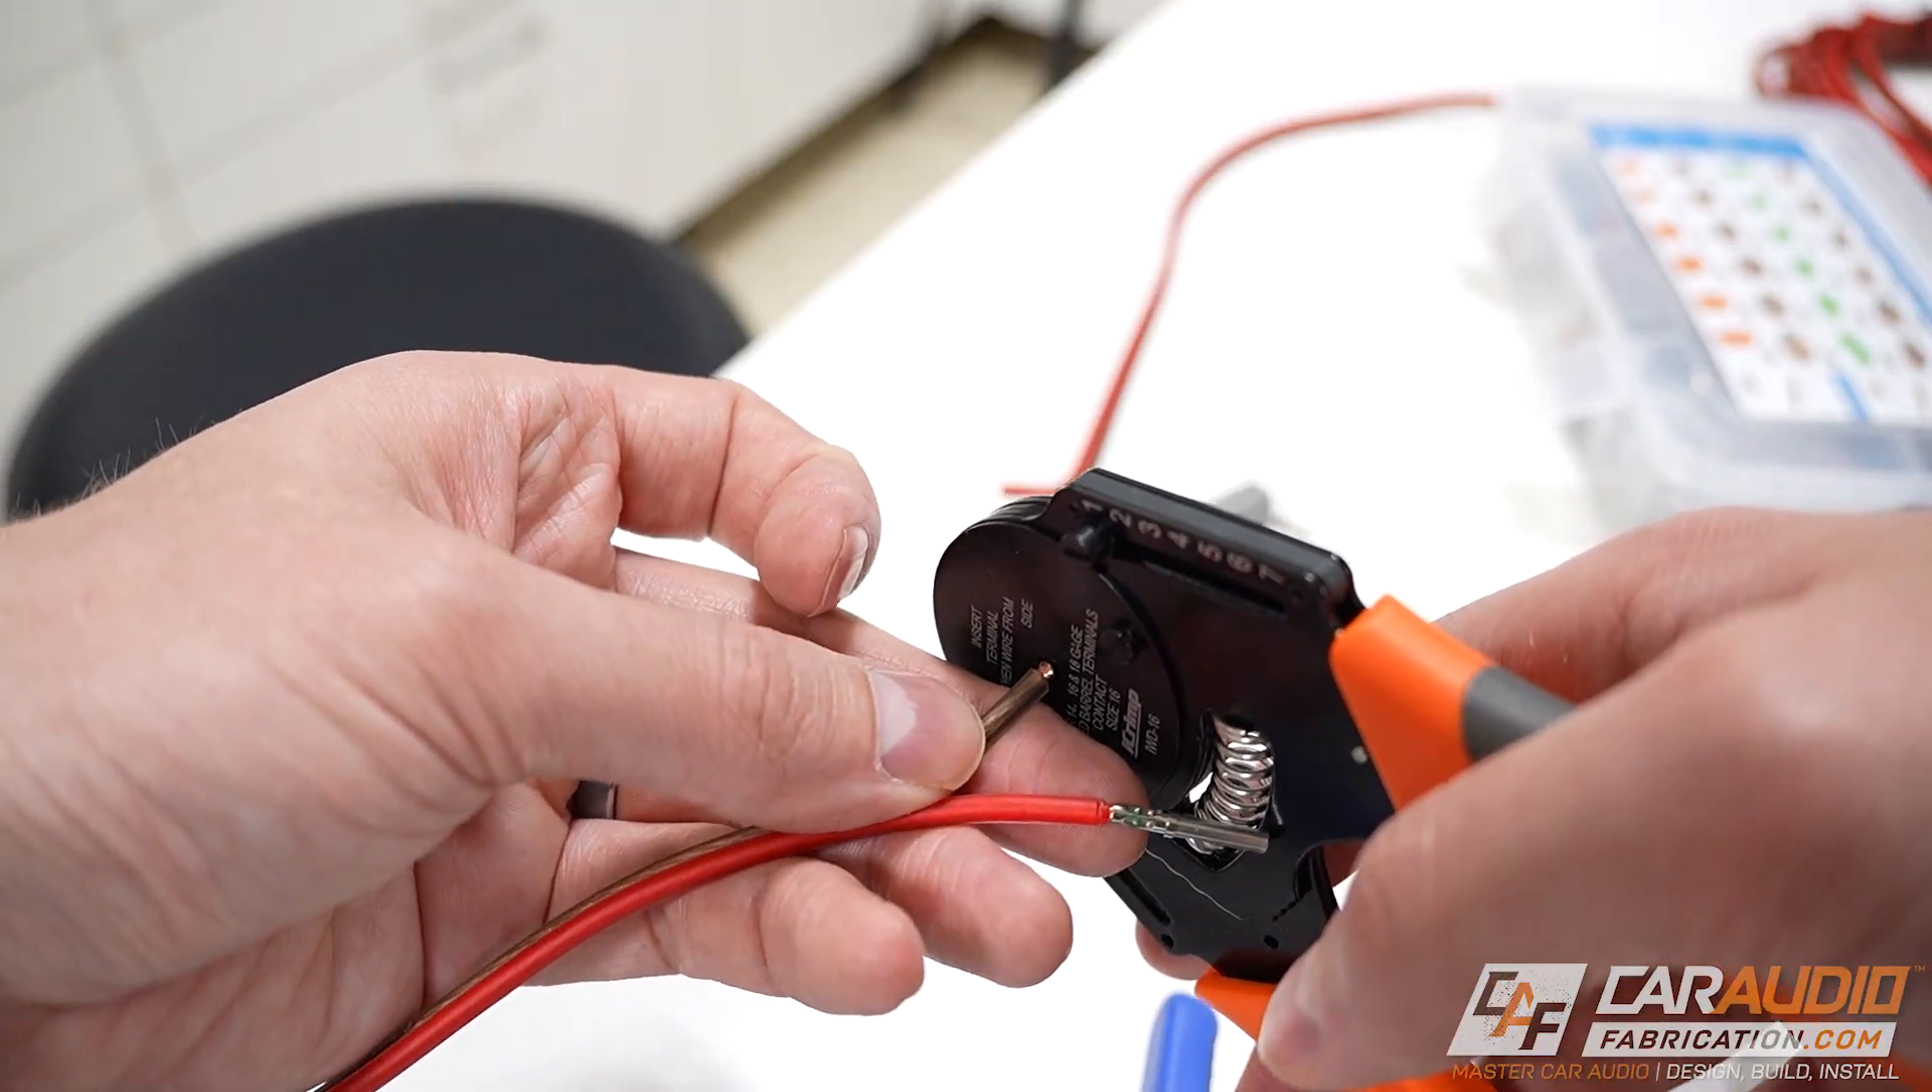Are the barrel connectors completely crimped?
No.